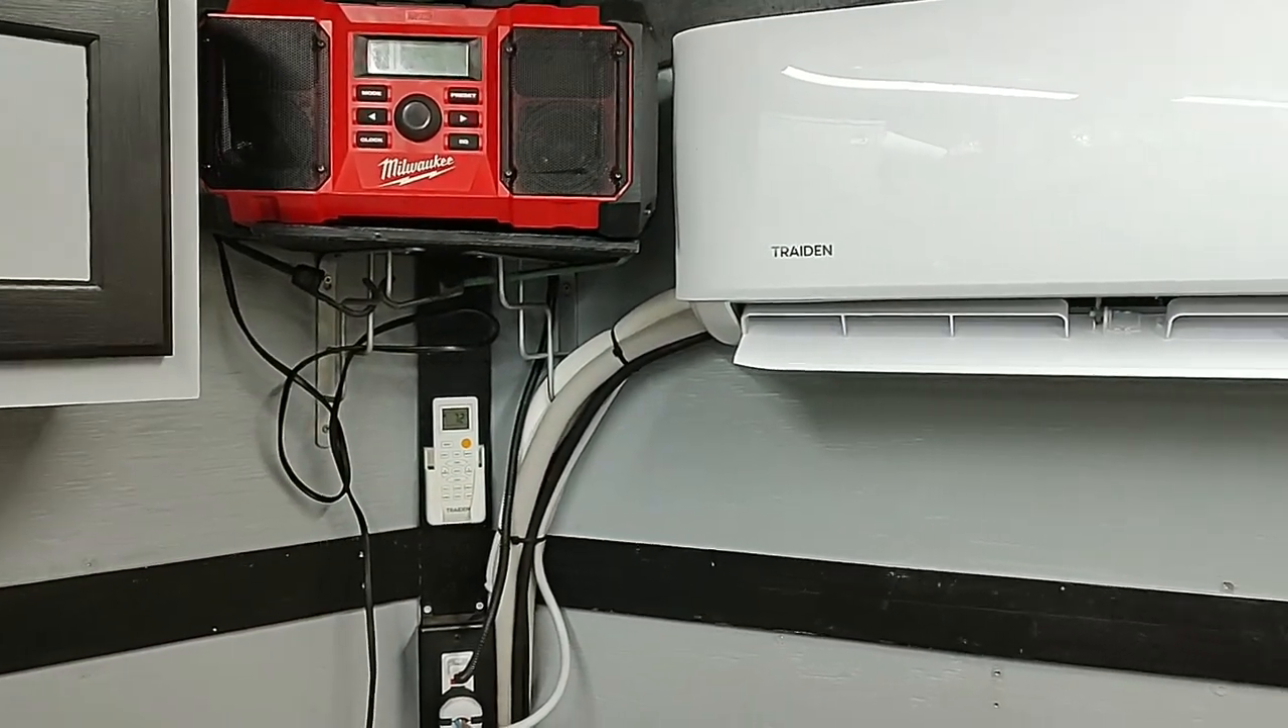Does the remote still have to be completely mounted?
No.